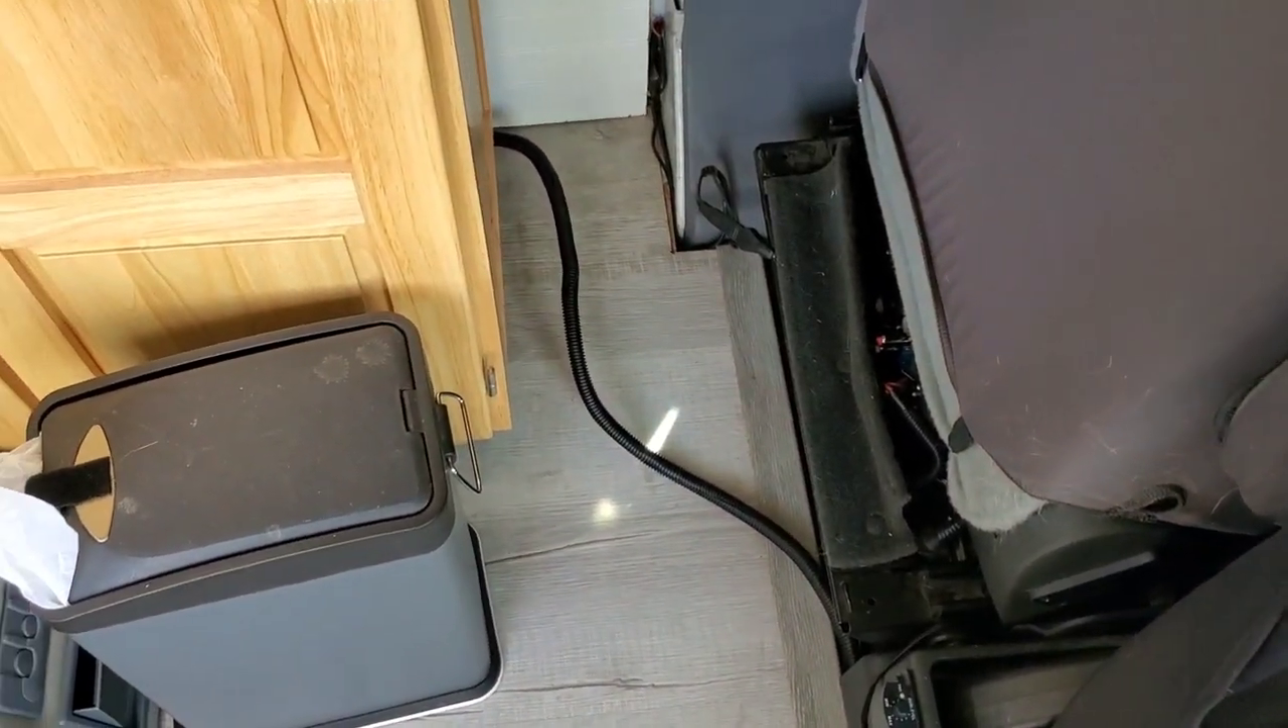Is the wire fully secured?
No.